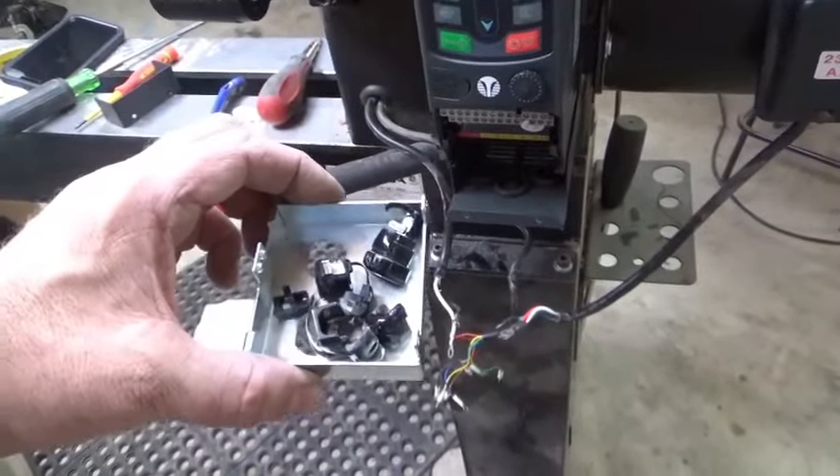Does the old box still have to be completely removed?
No.